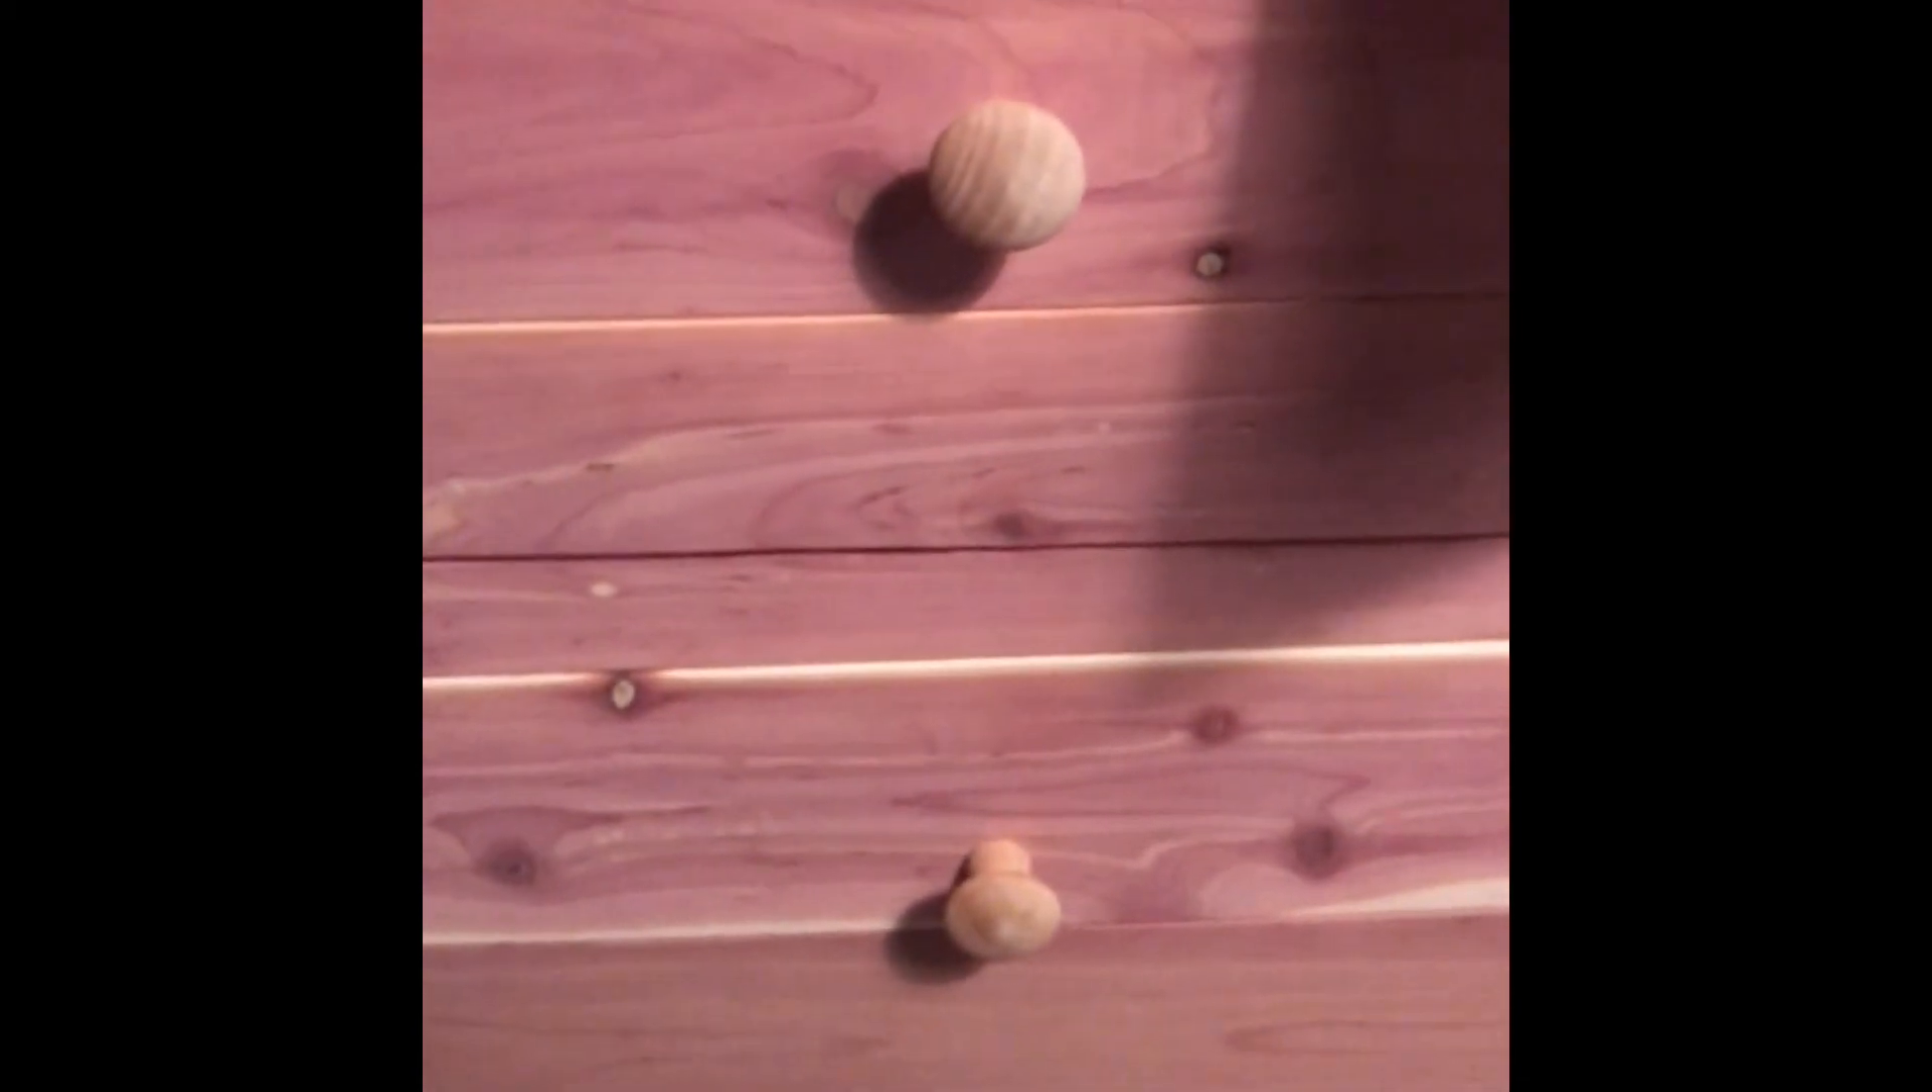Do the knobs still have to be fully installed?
No.